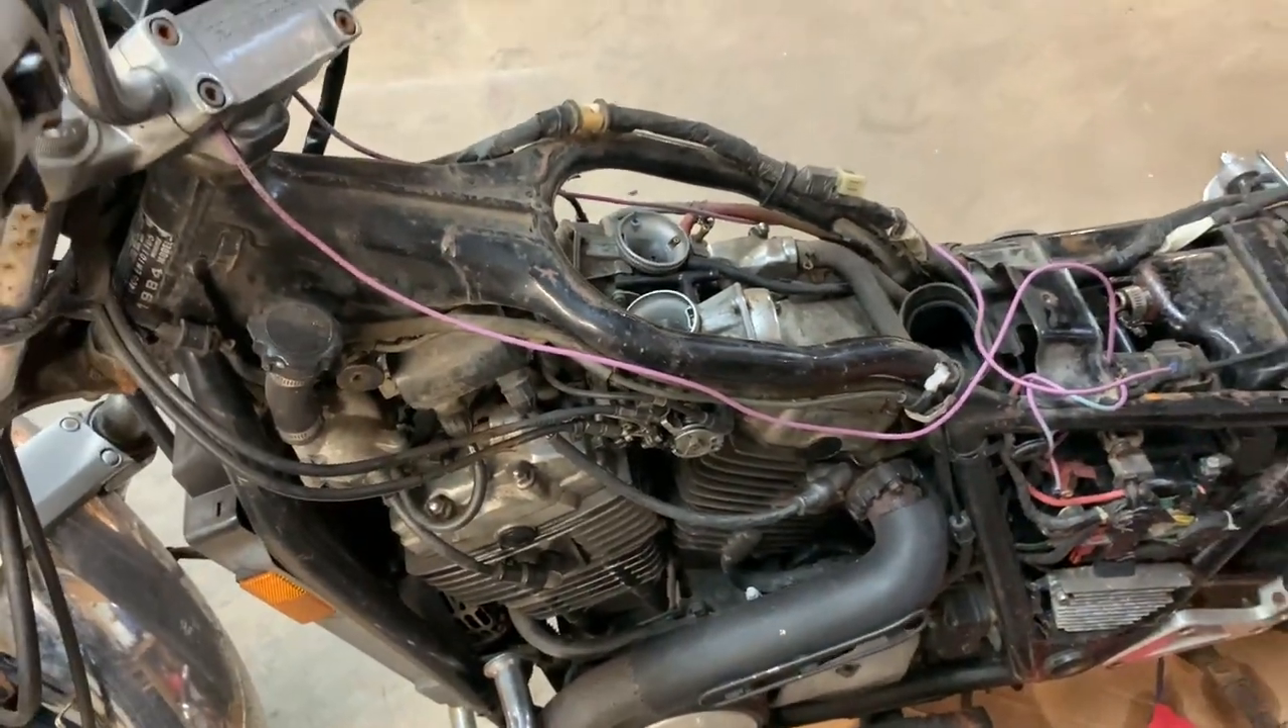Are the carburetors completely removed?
No.